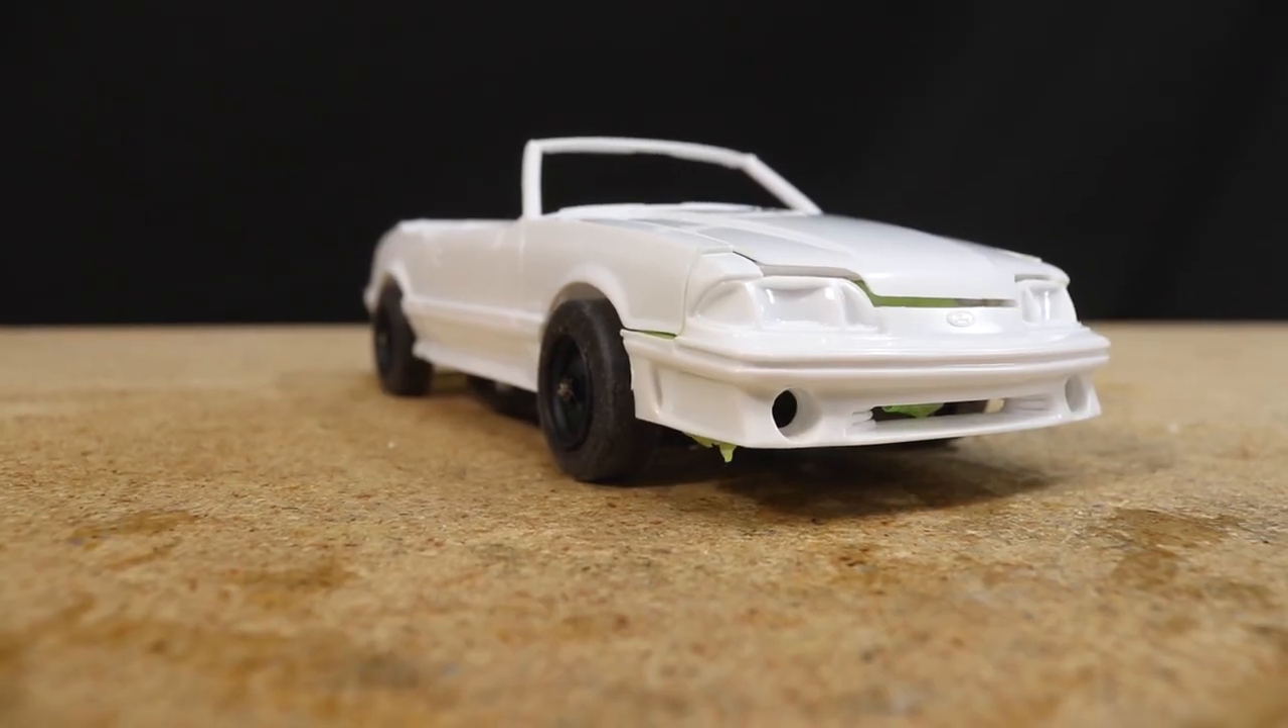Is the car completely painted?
No.